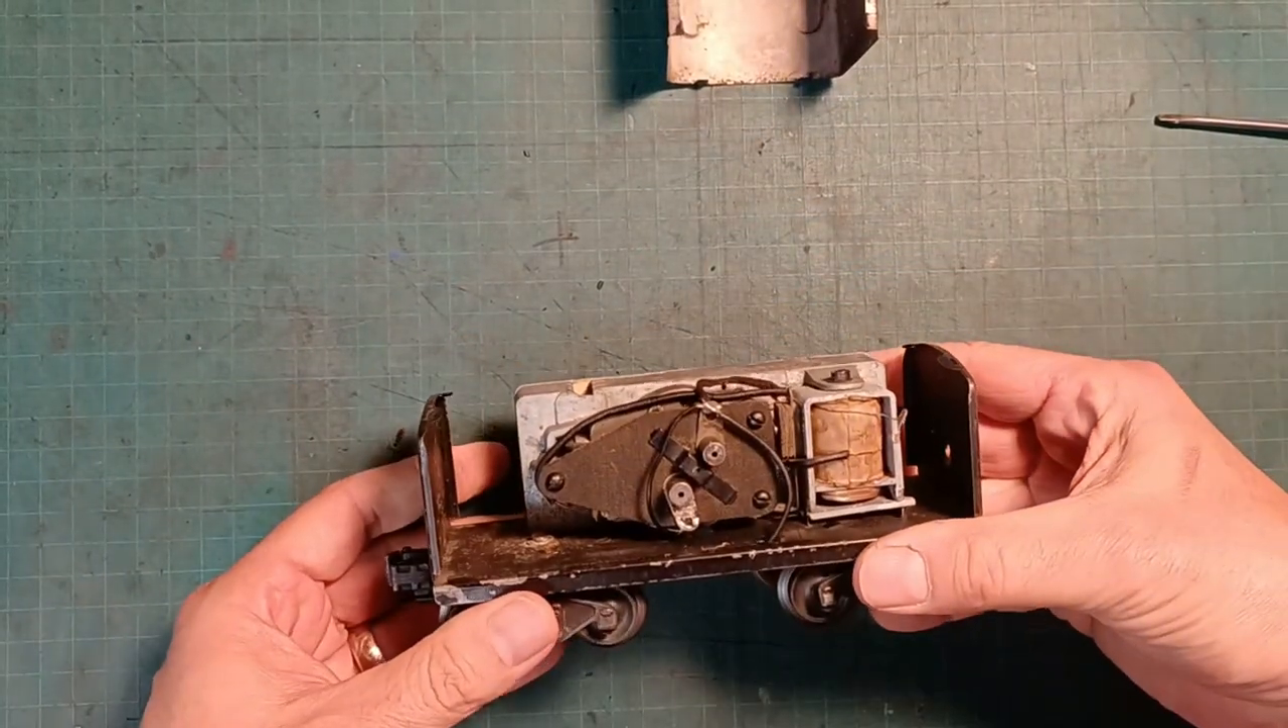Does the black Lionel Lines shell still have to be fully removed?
No.